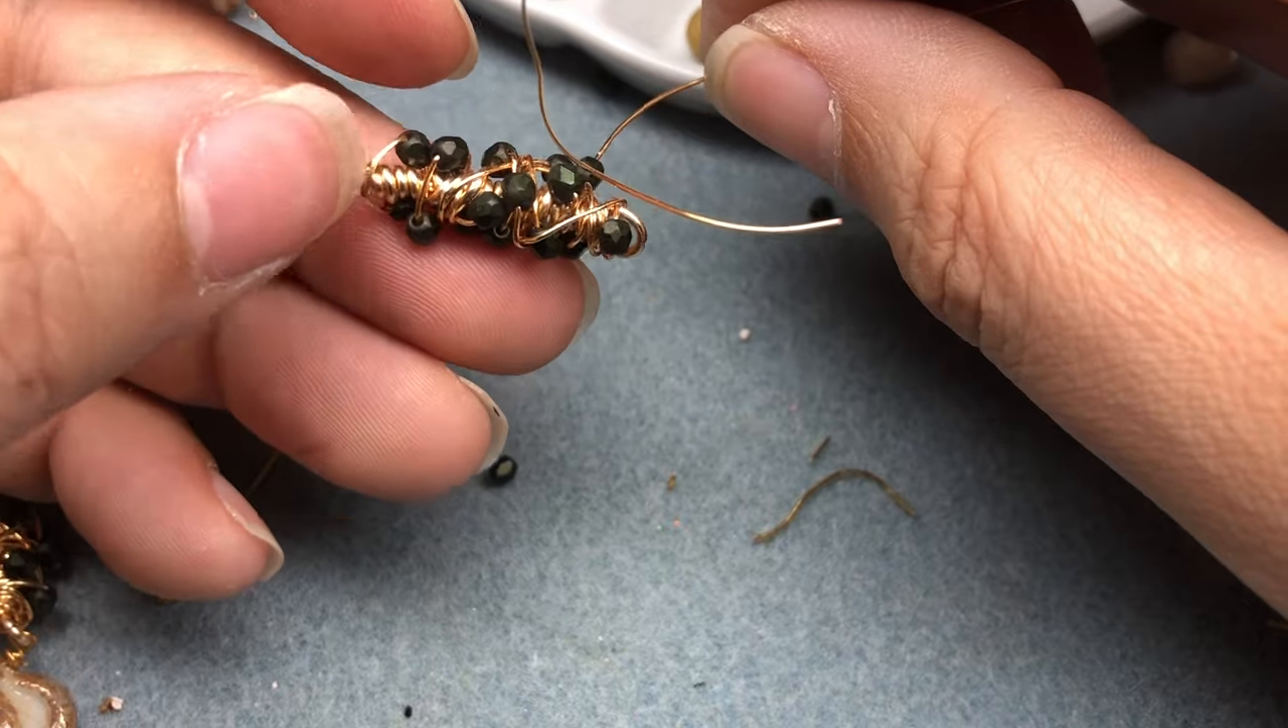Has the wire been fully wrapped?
No.